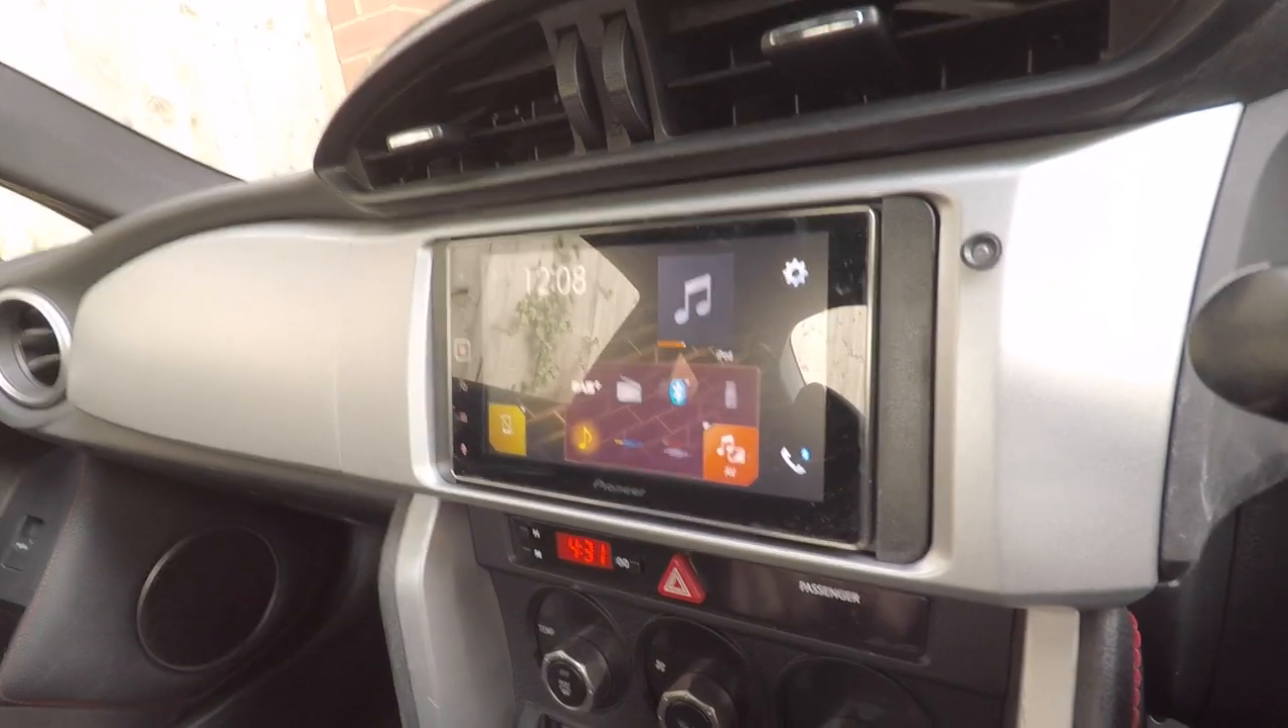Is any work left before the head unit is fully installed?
No.